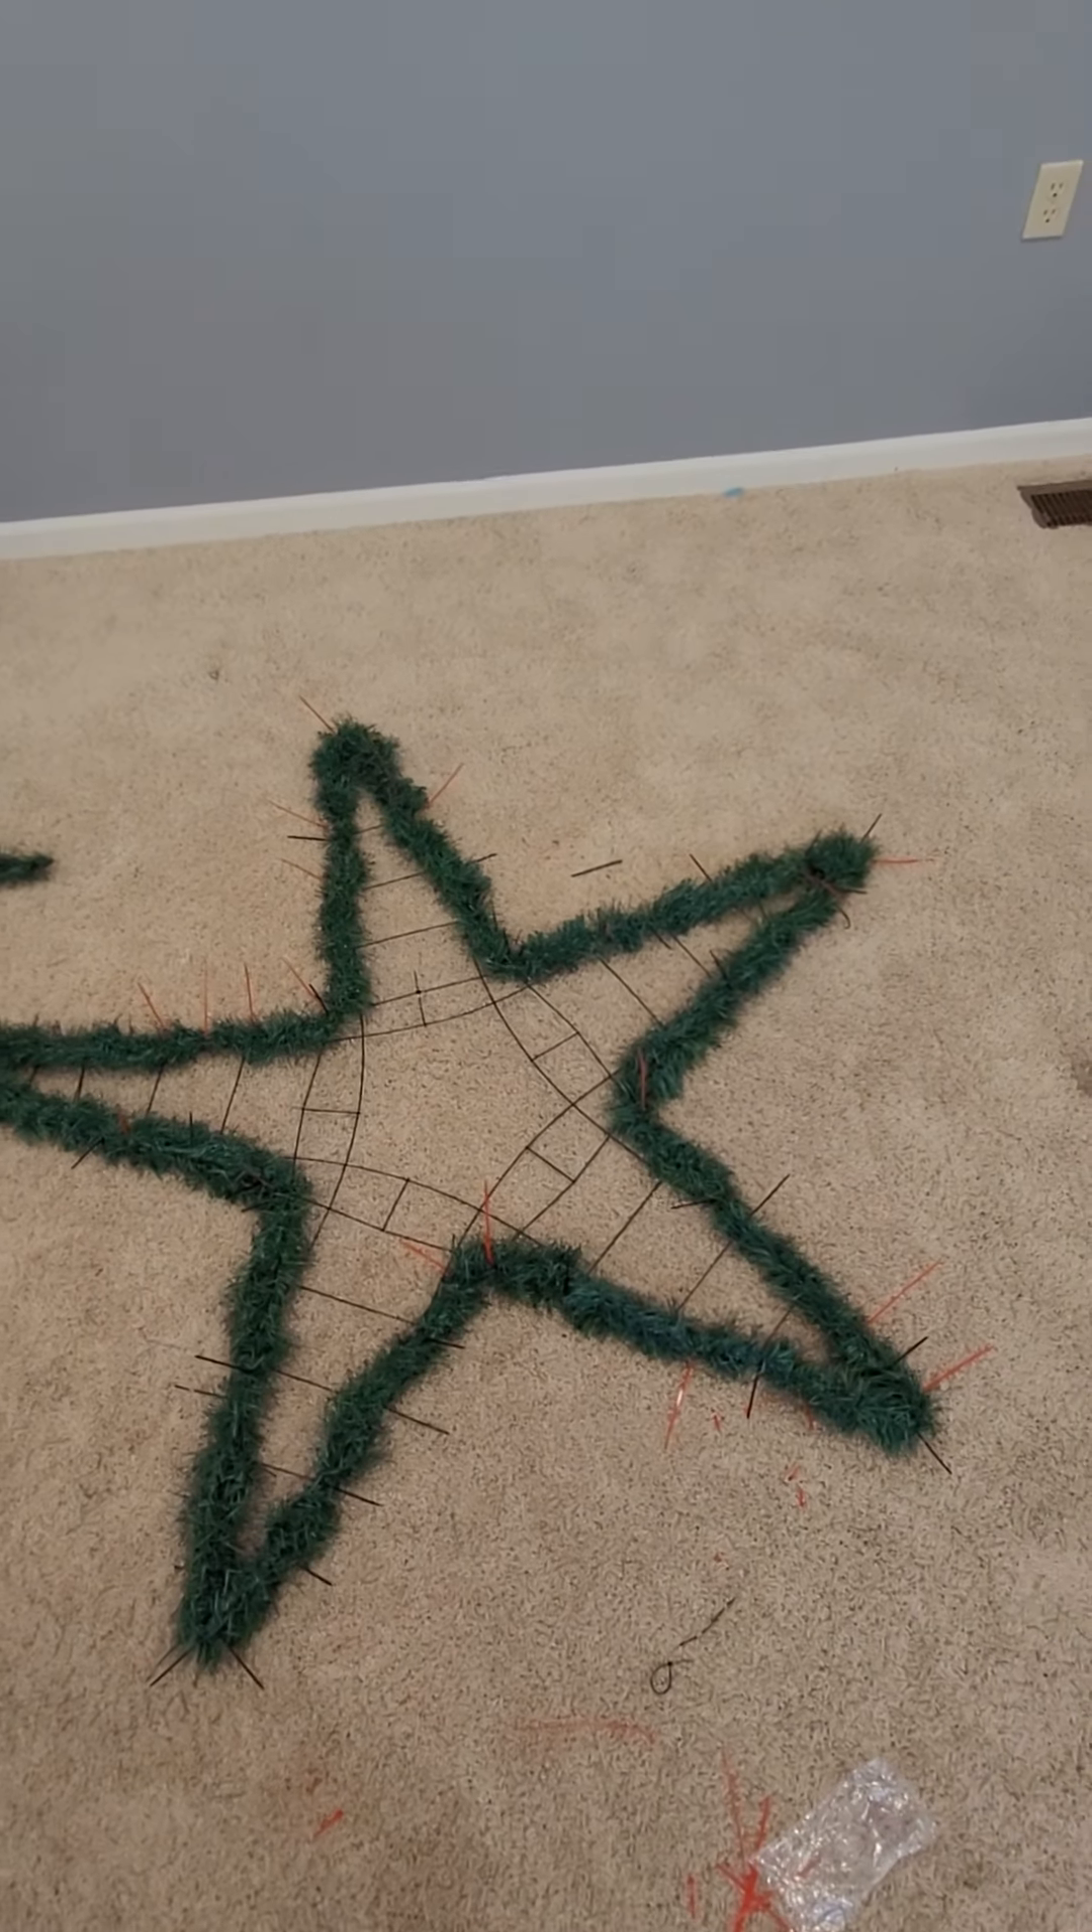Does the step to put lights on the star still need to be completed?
Yes.